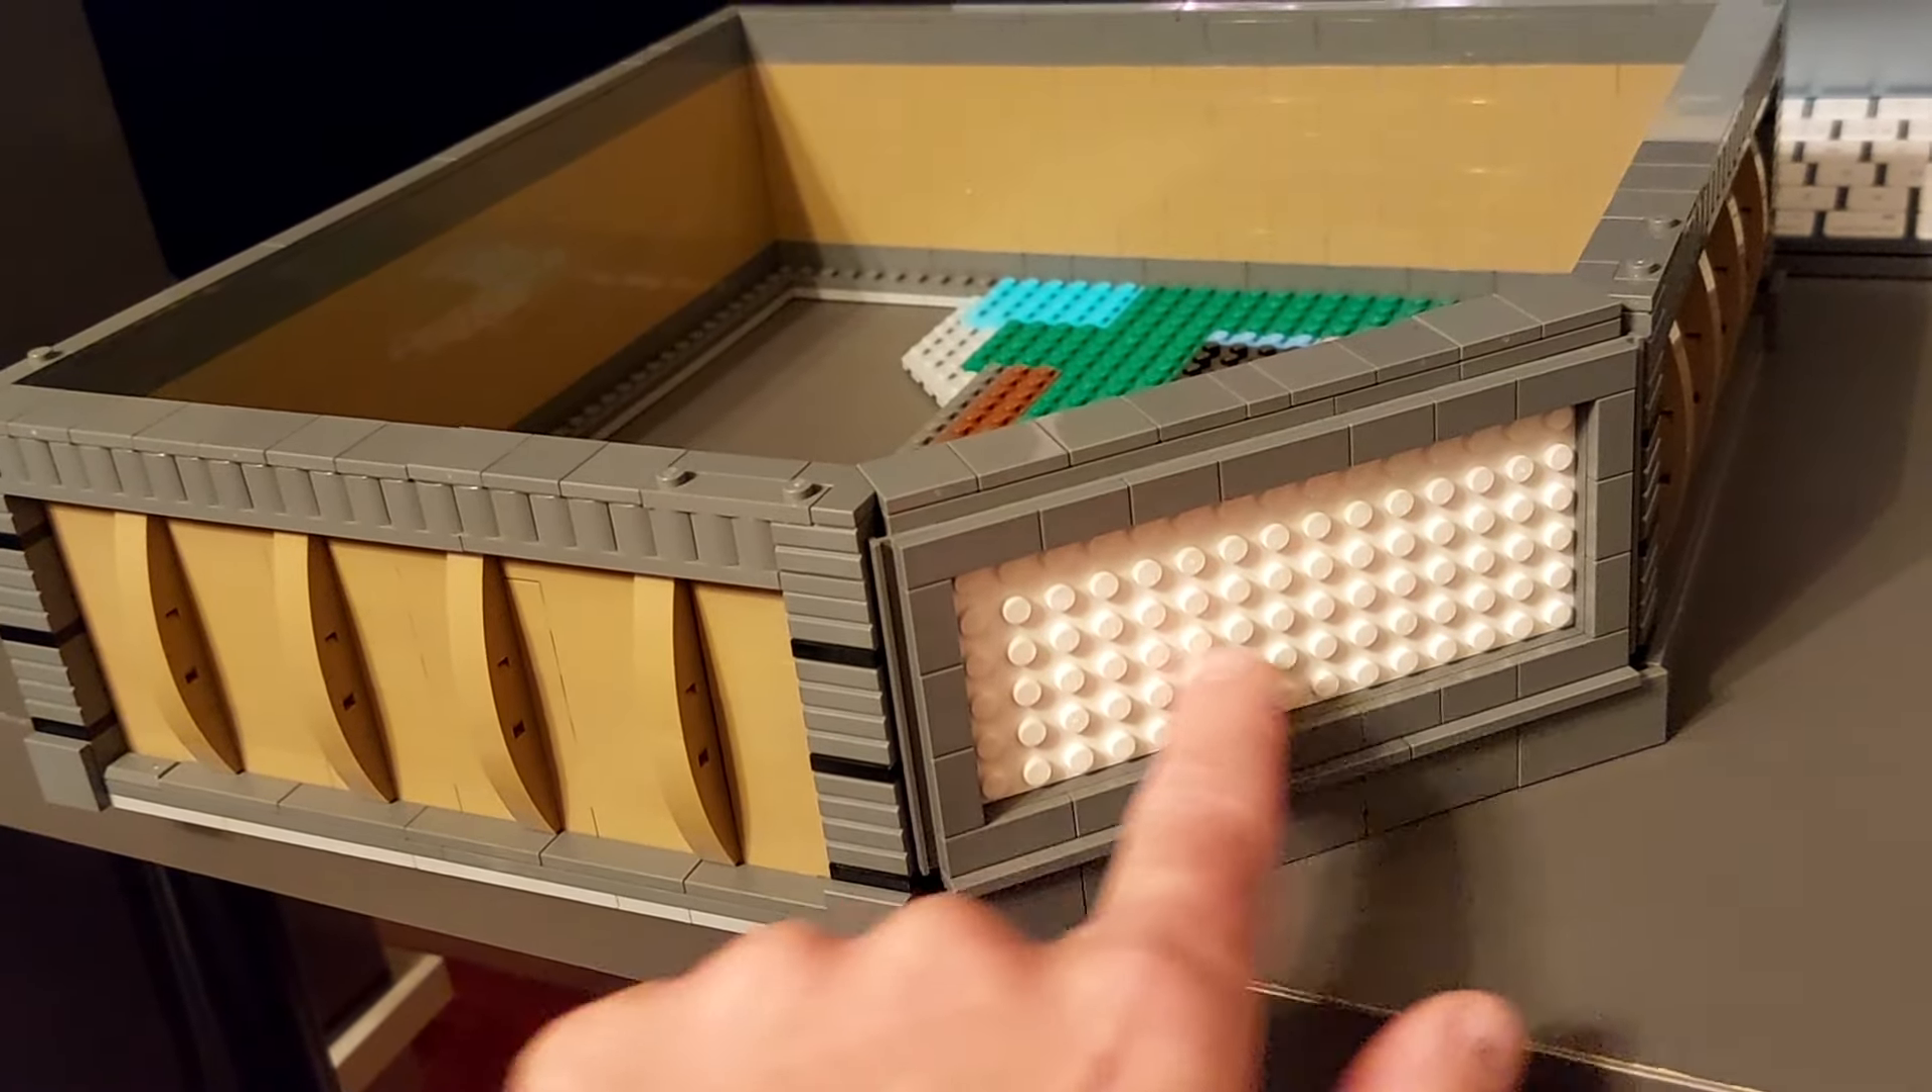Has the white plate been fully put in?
Yes.